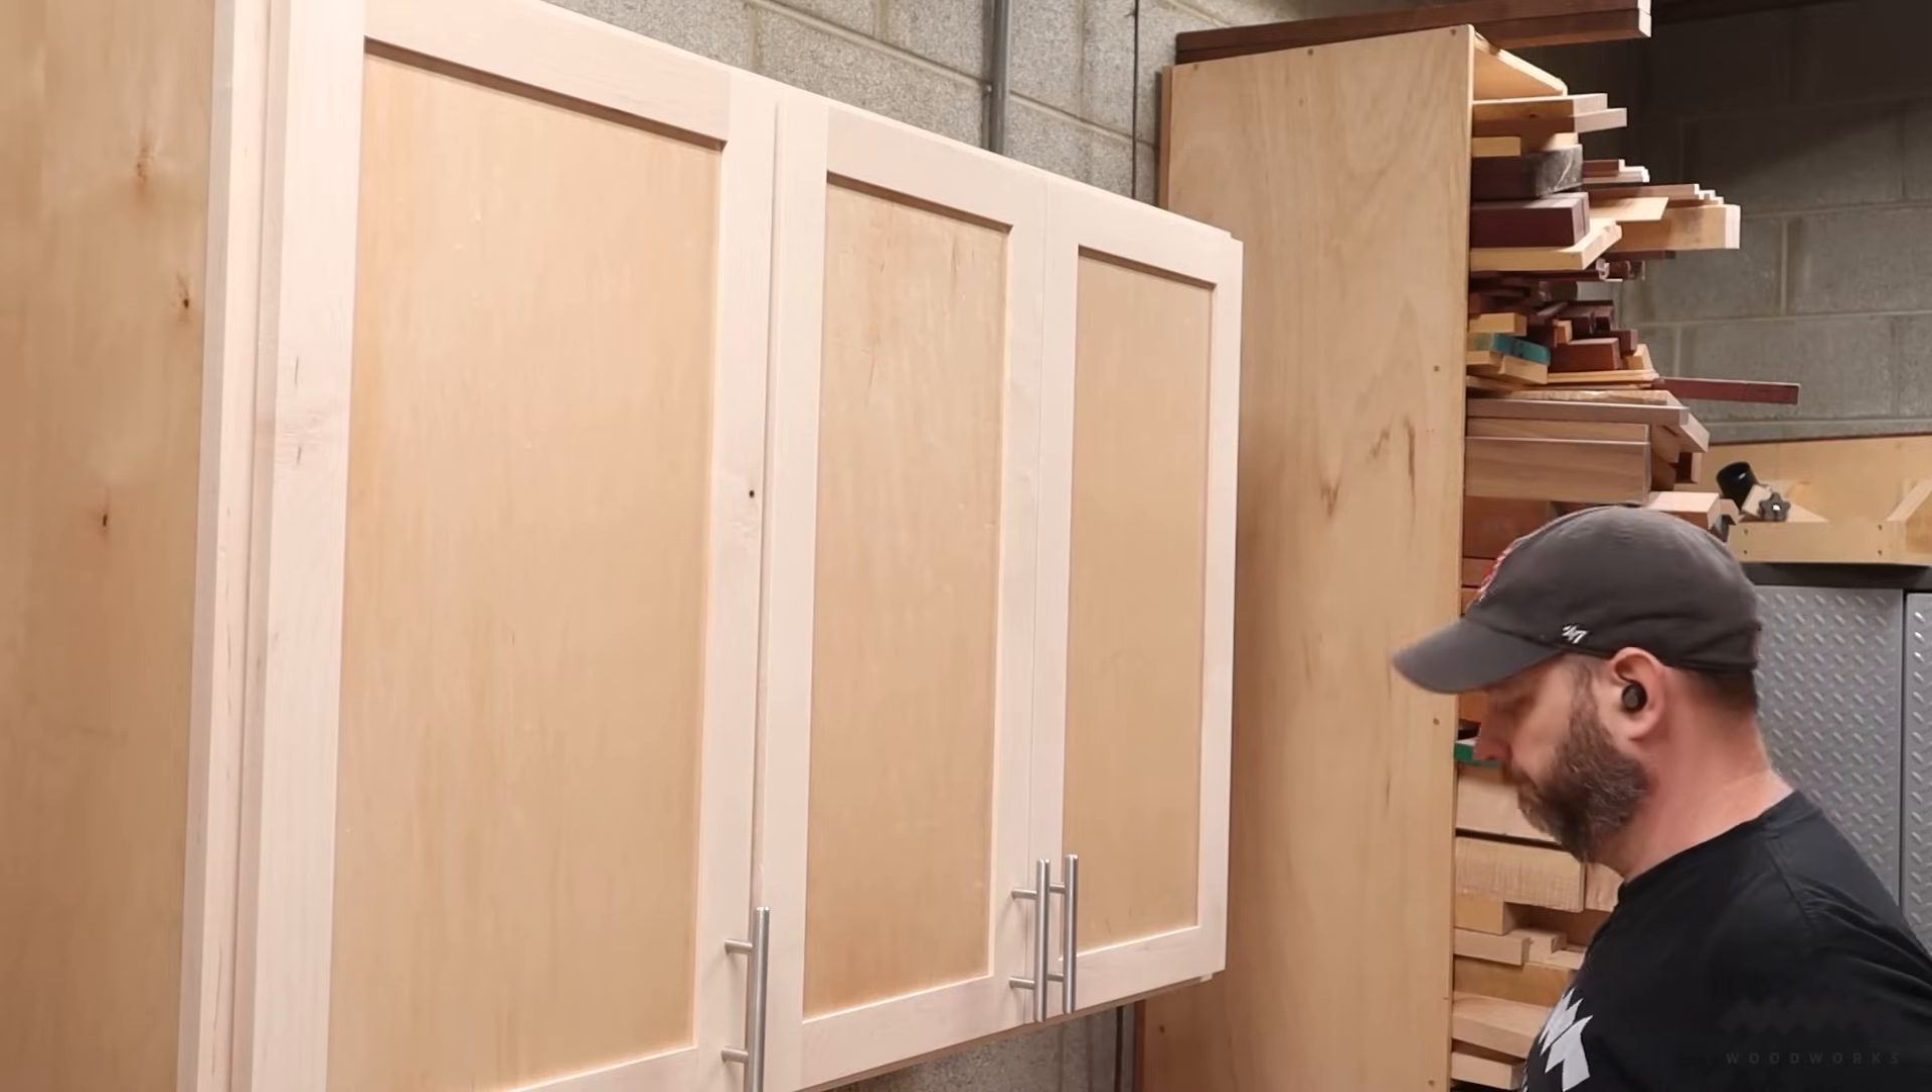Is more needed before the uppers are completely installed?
No.